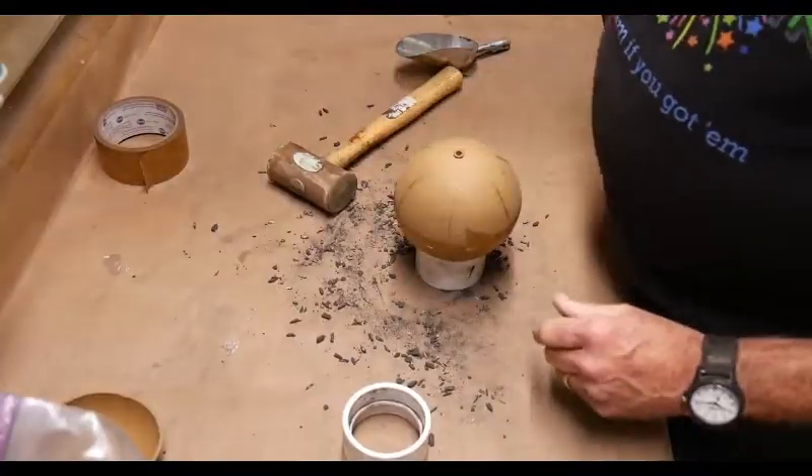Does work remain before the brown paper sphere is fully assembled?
No.